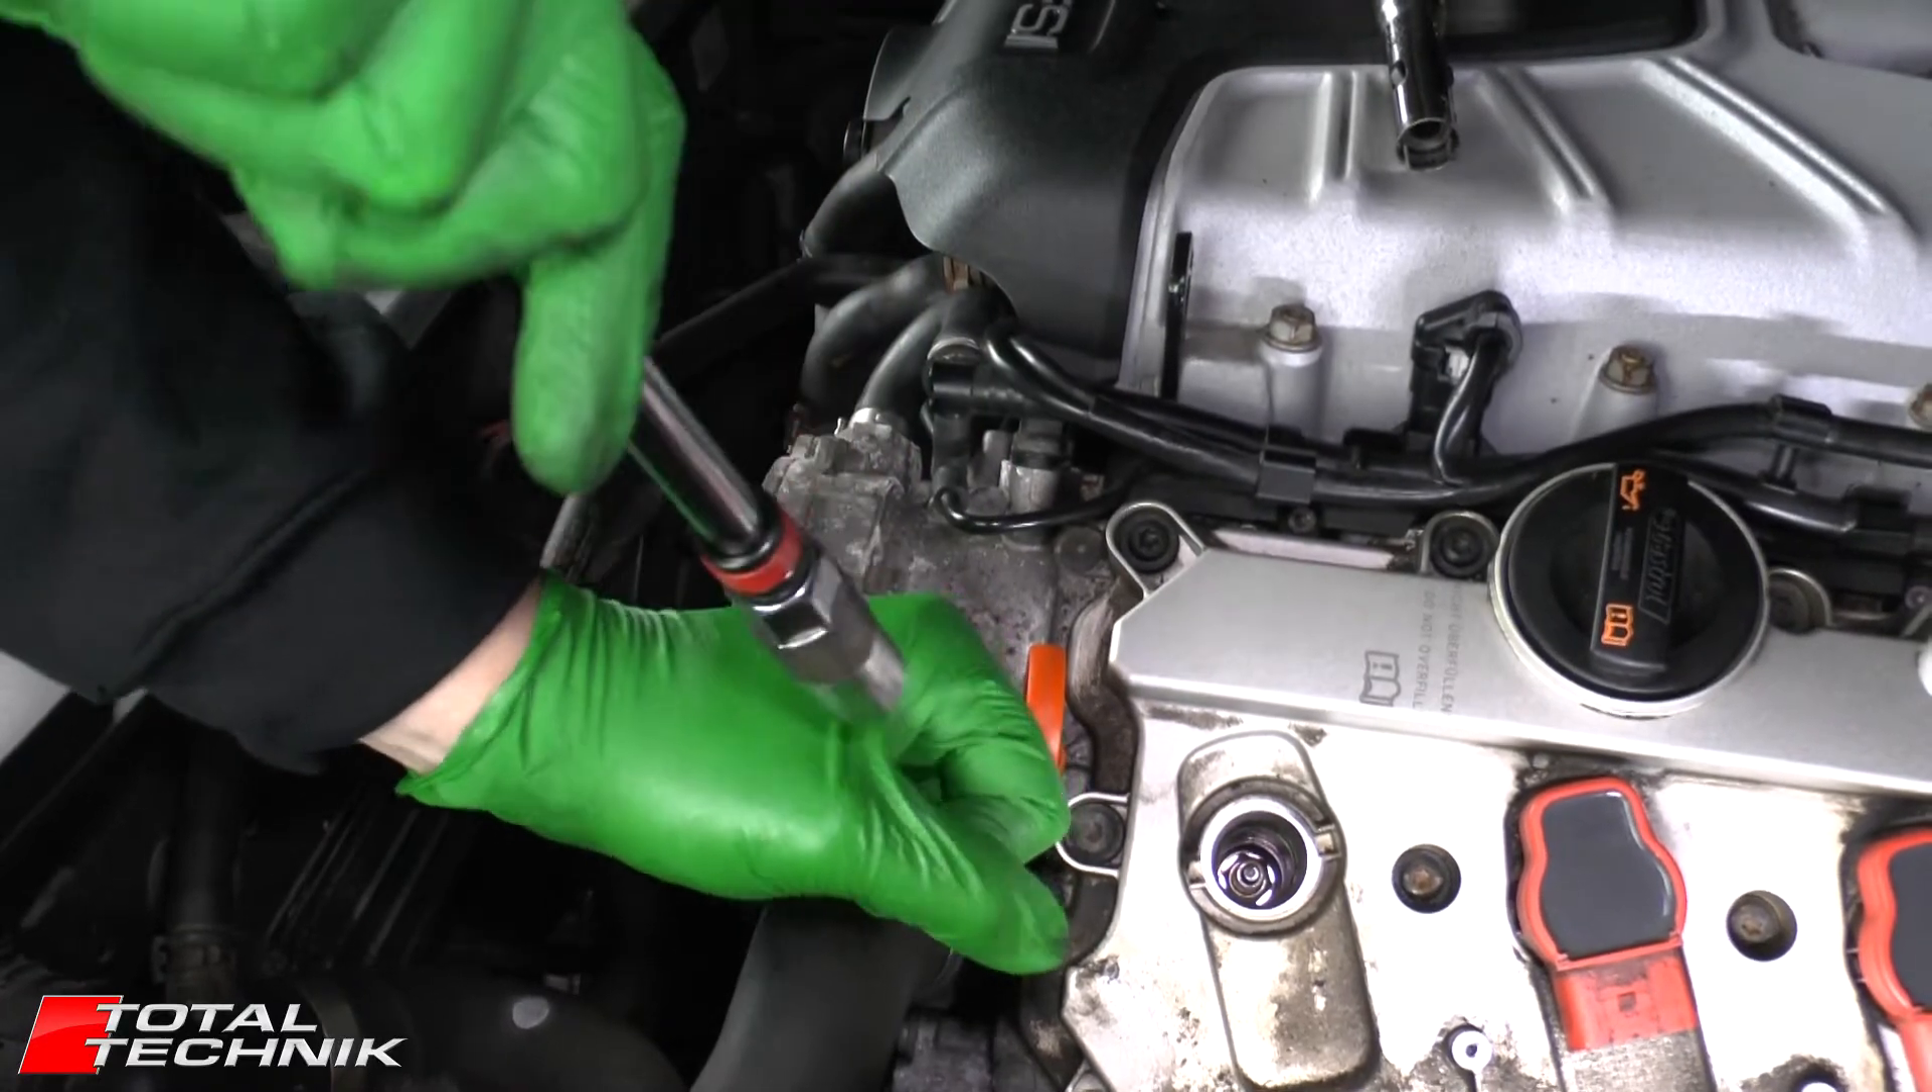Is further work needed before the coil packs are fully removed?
Yes.